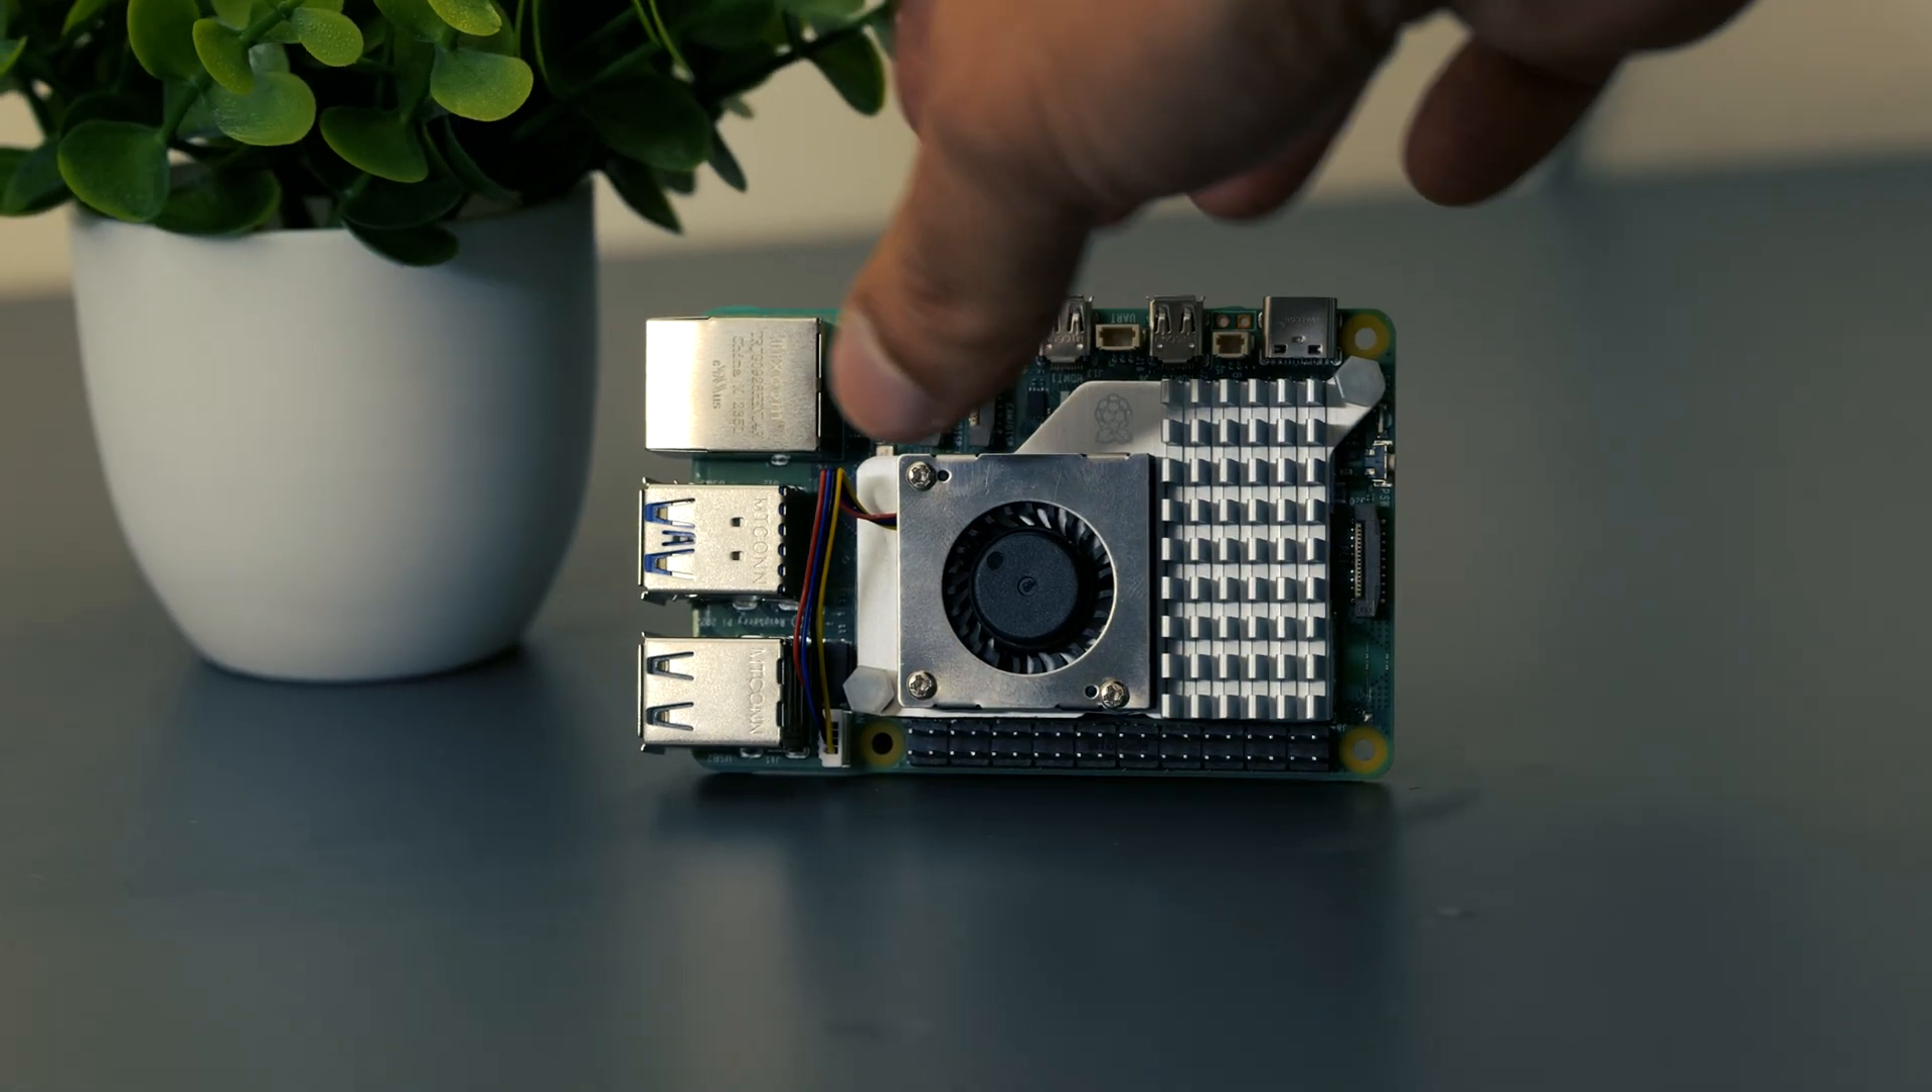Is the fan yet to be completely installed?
No.